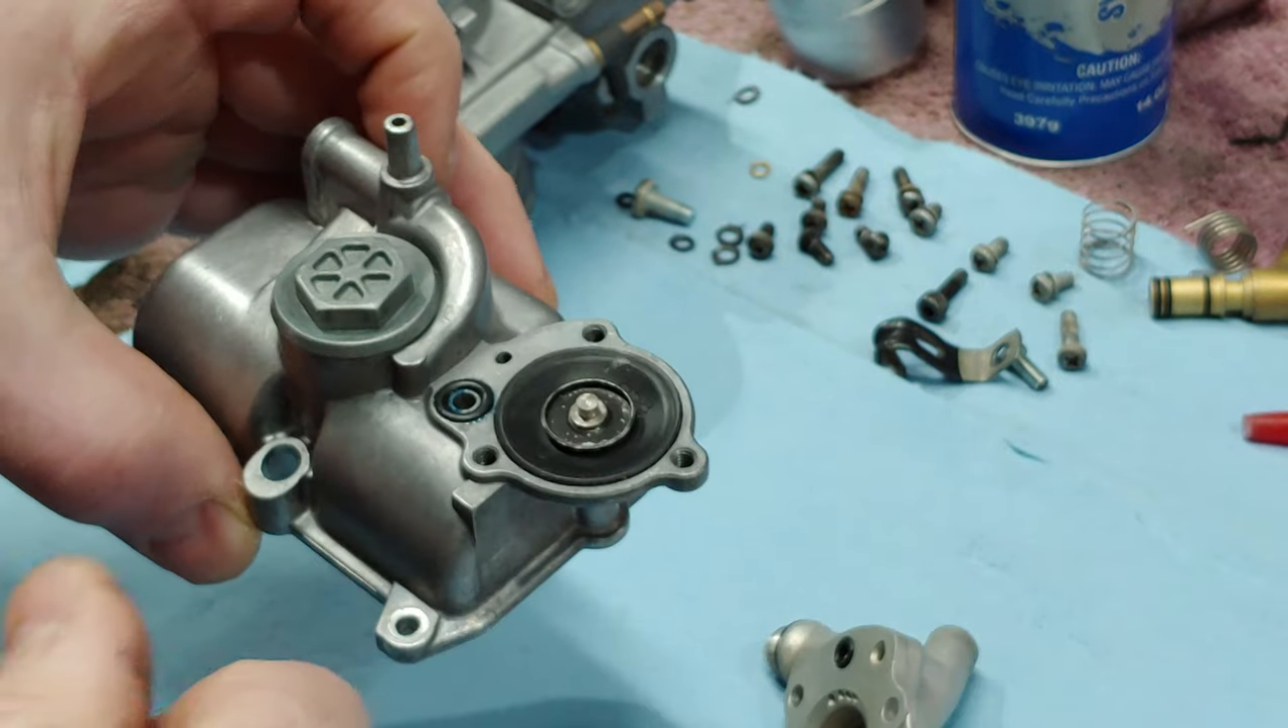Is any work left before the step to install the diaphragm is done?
No.